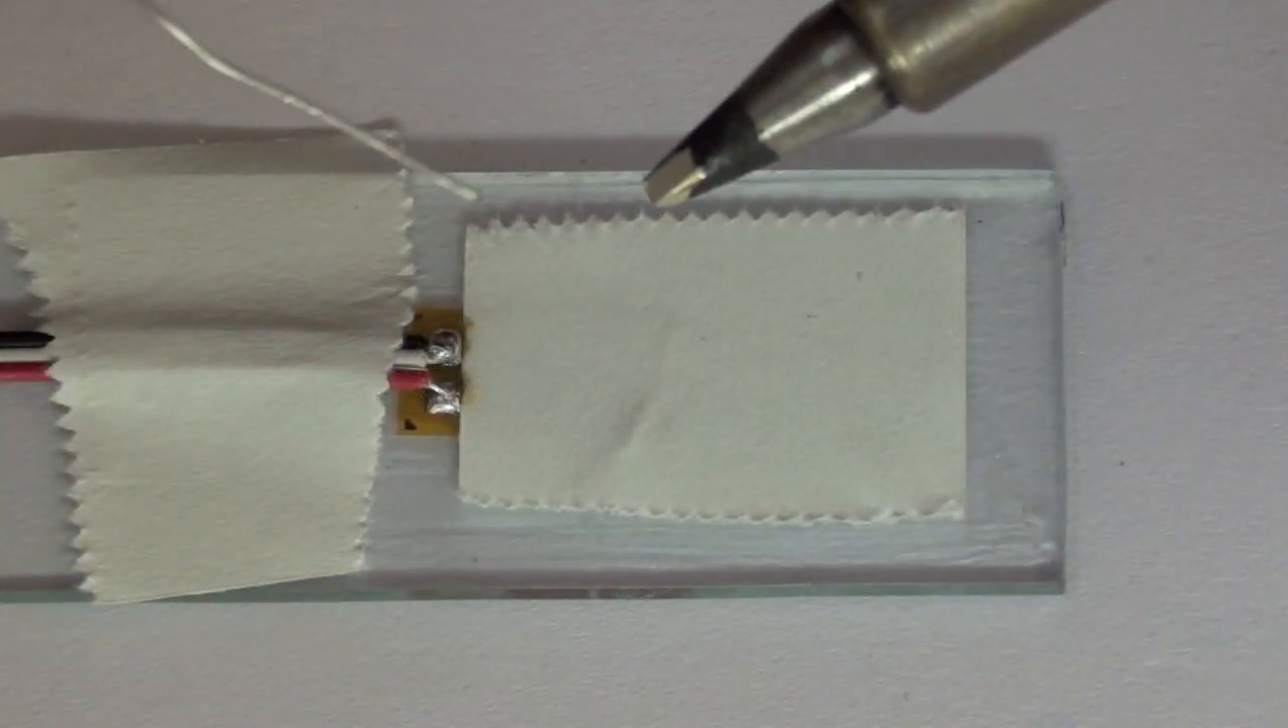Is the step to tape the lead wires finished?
Yes.